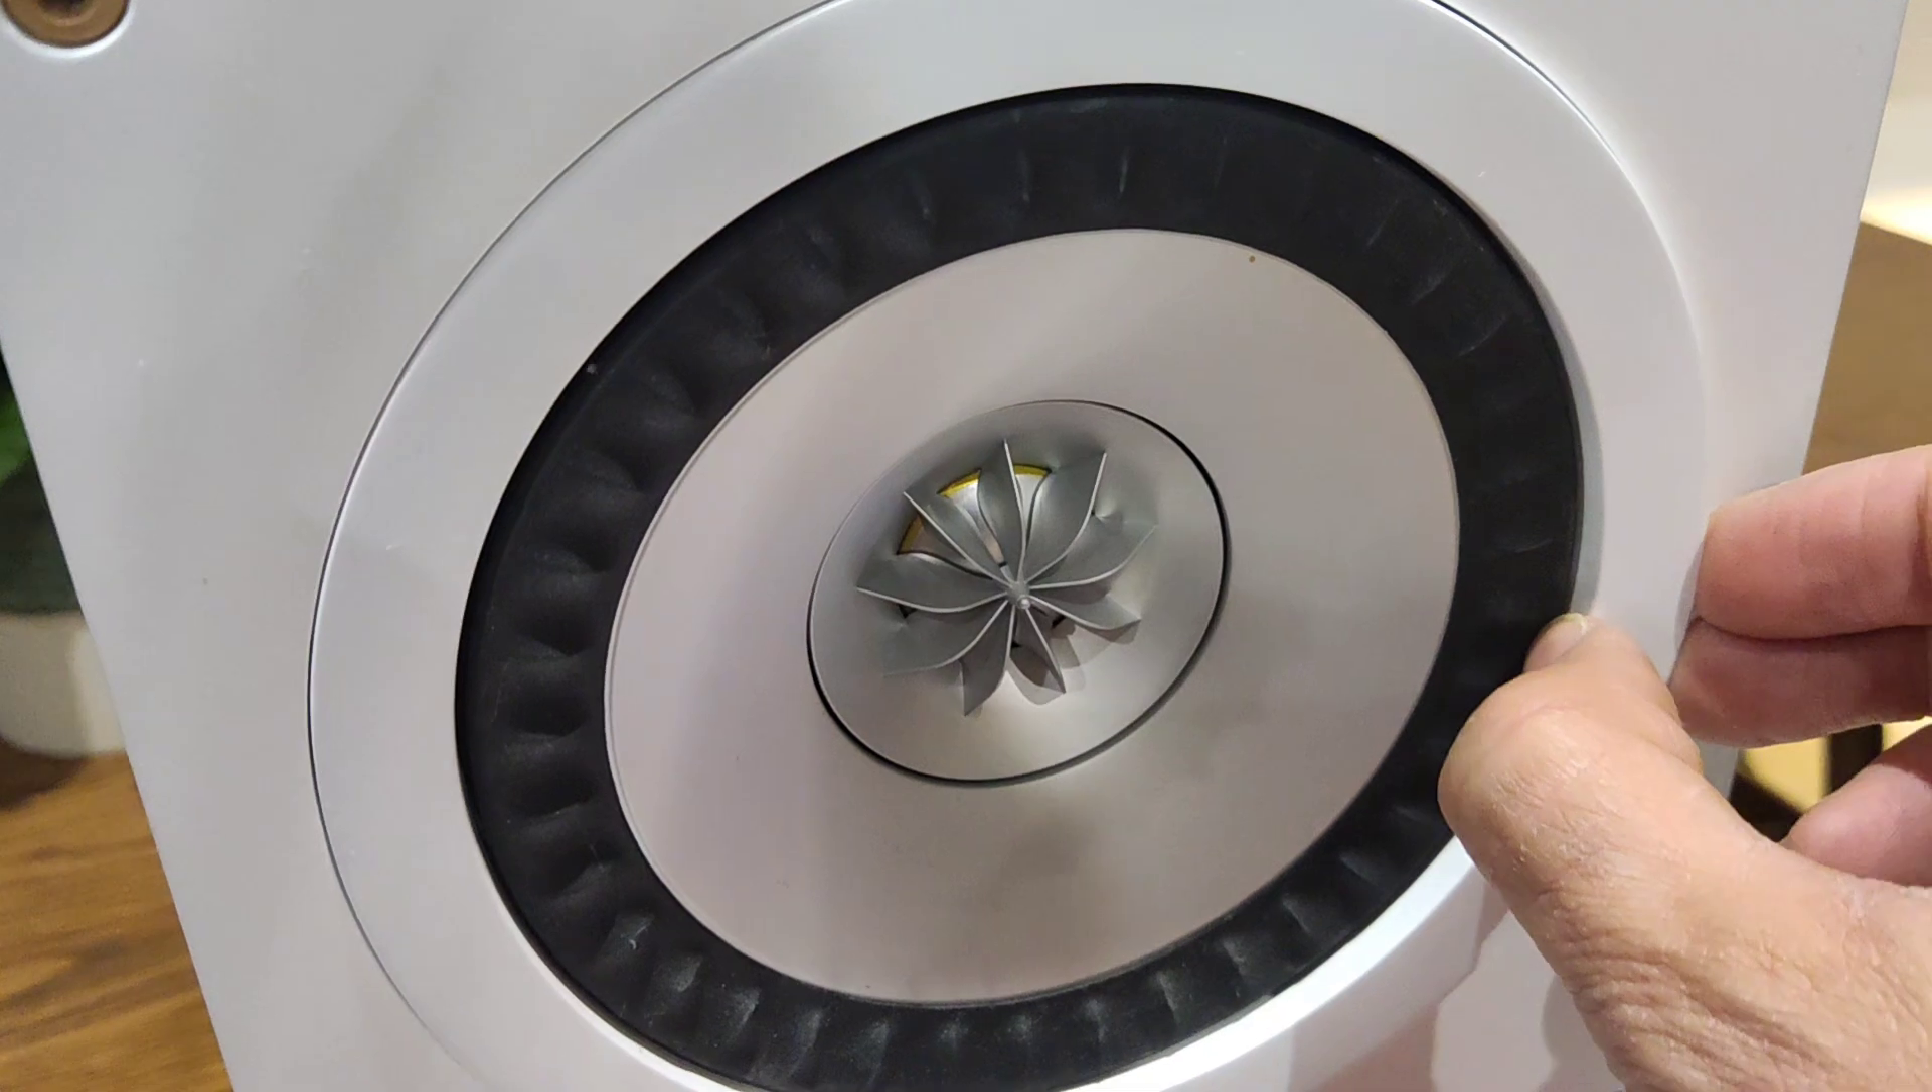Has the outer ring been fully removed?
No.